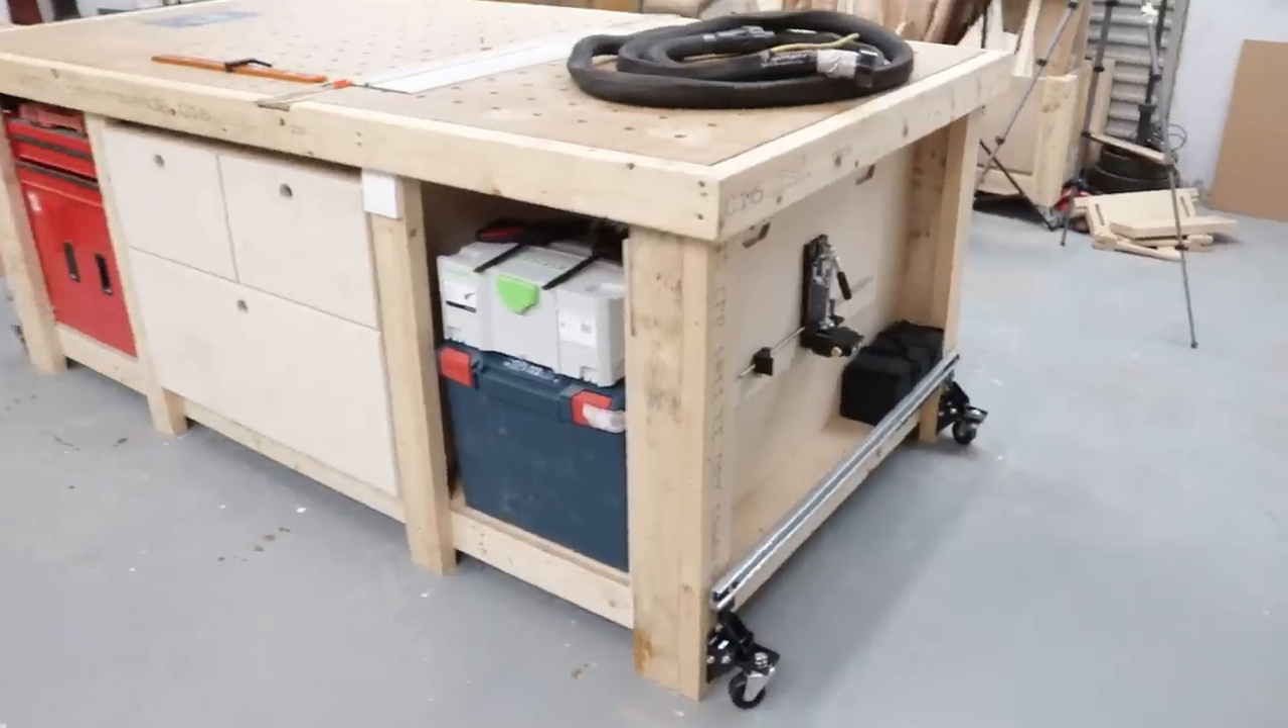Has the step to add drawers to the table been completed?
Yes.